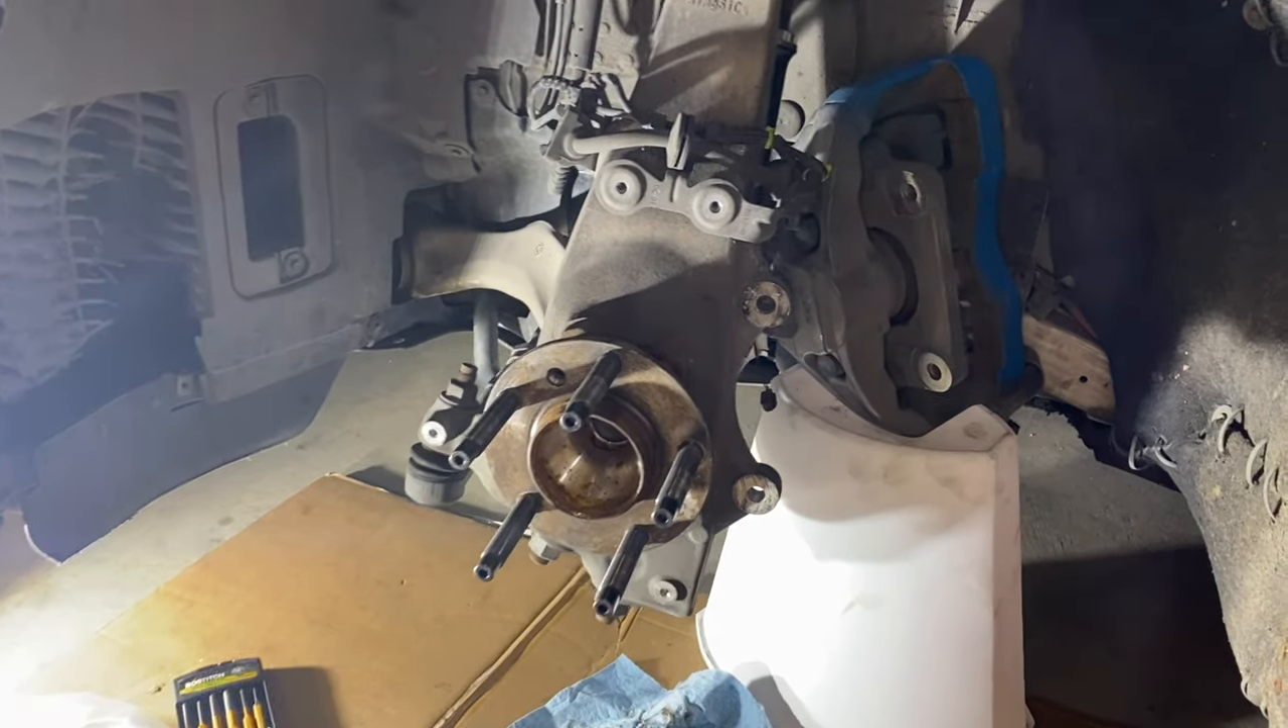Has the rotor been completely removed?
Yes.